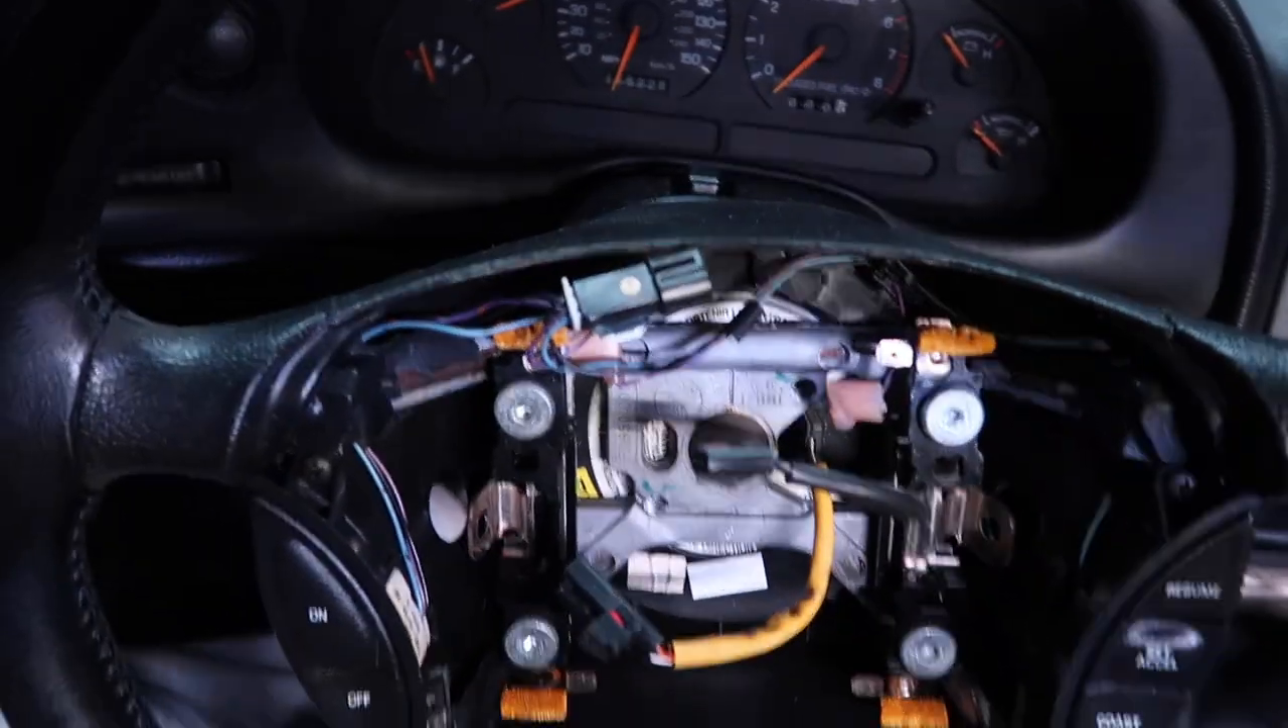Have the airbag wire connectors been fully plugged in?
No.